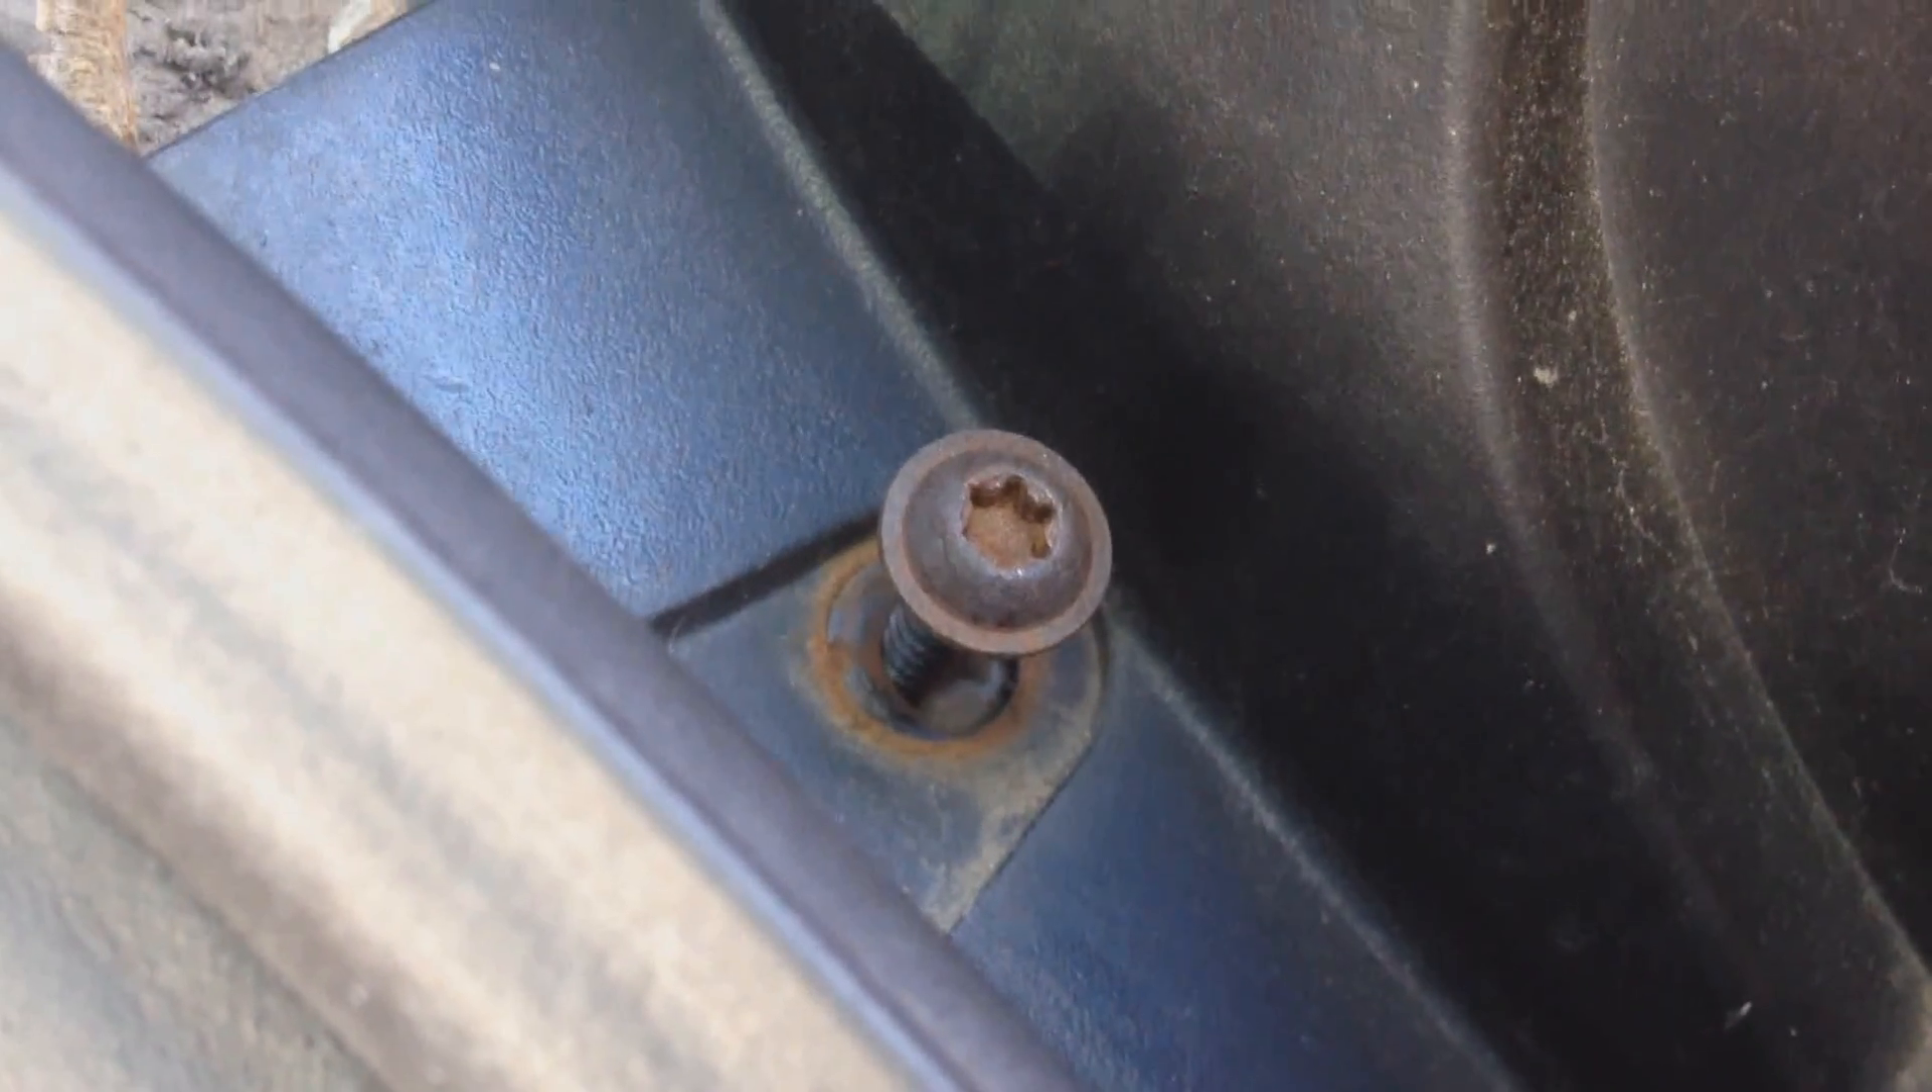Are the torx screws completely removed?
No.